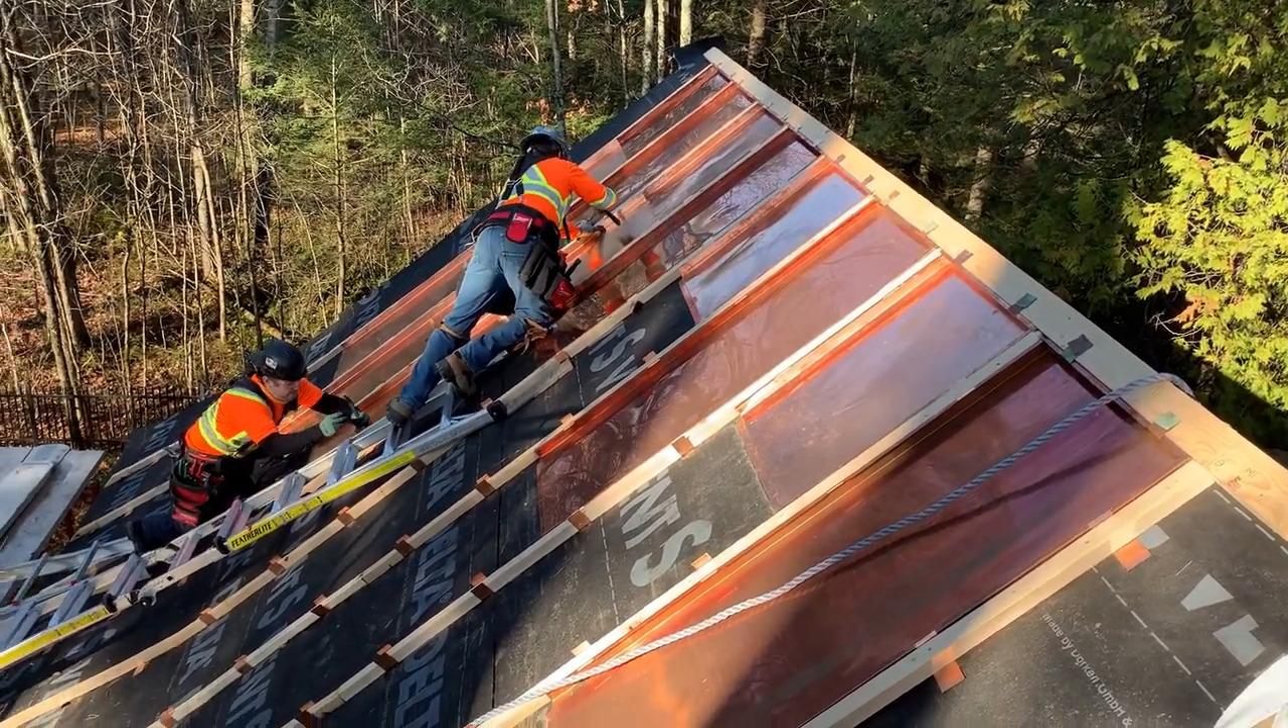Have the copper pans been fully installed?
No.